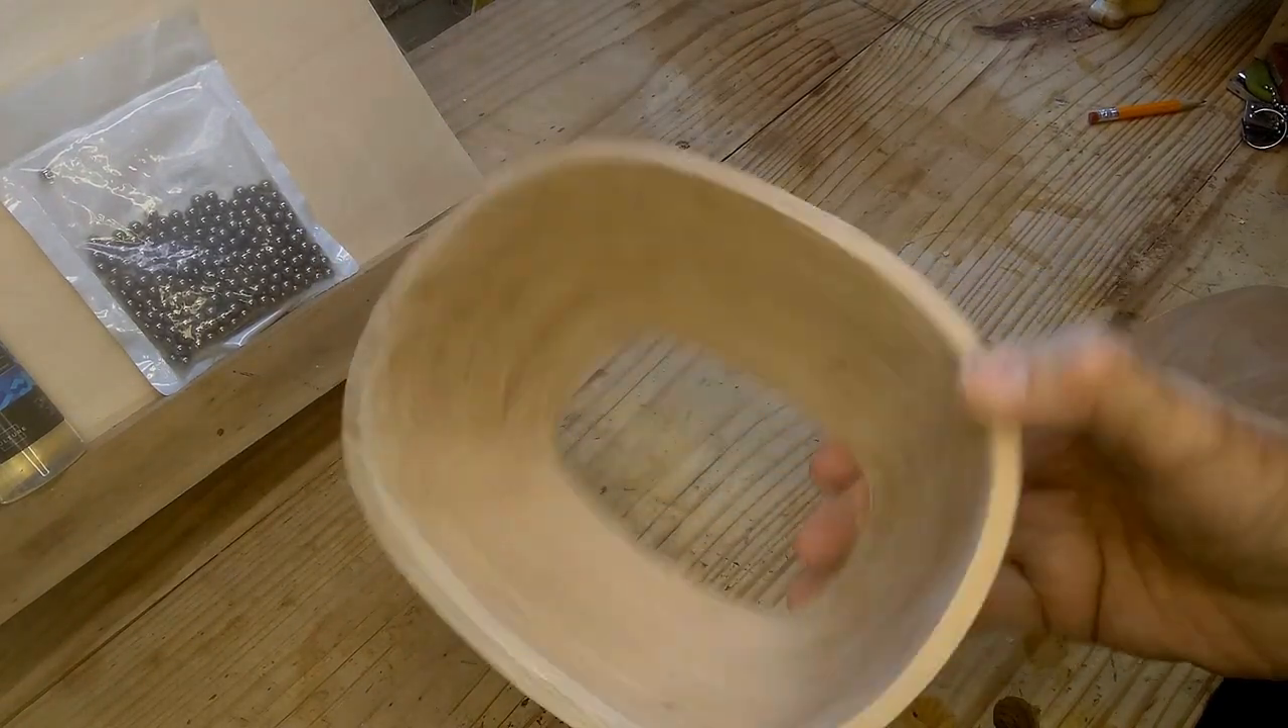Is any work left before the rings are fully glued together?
No.